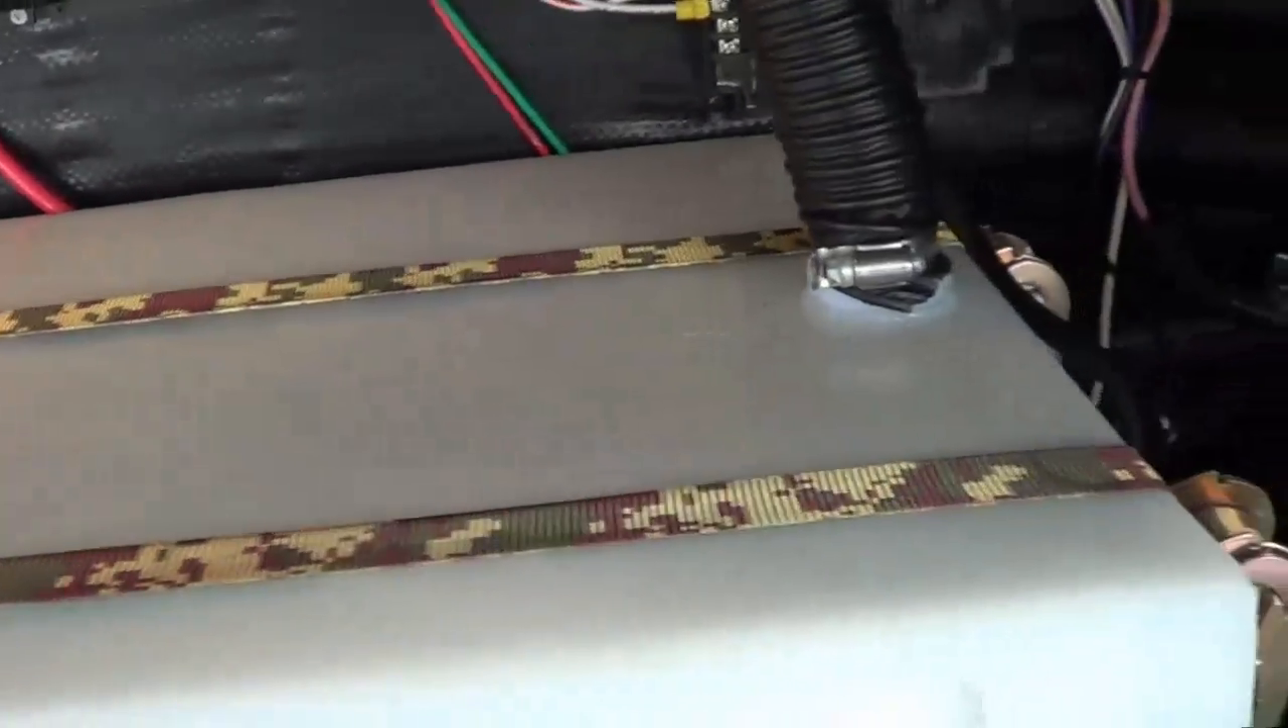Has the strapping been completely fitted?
Yes.